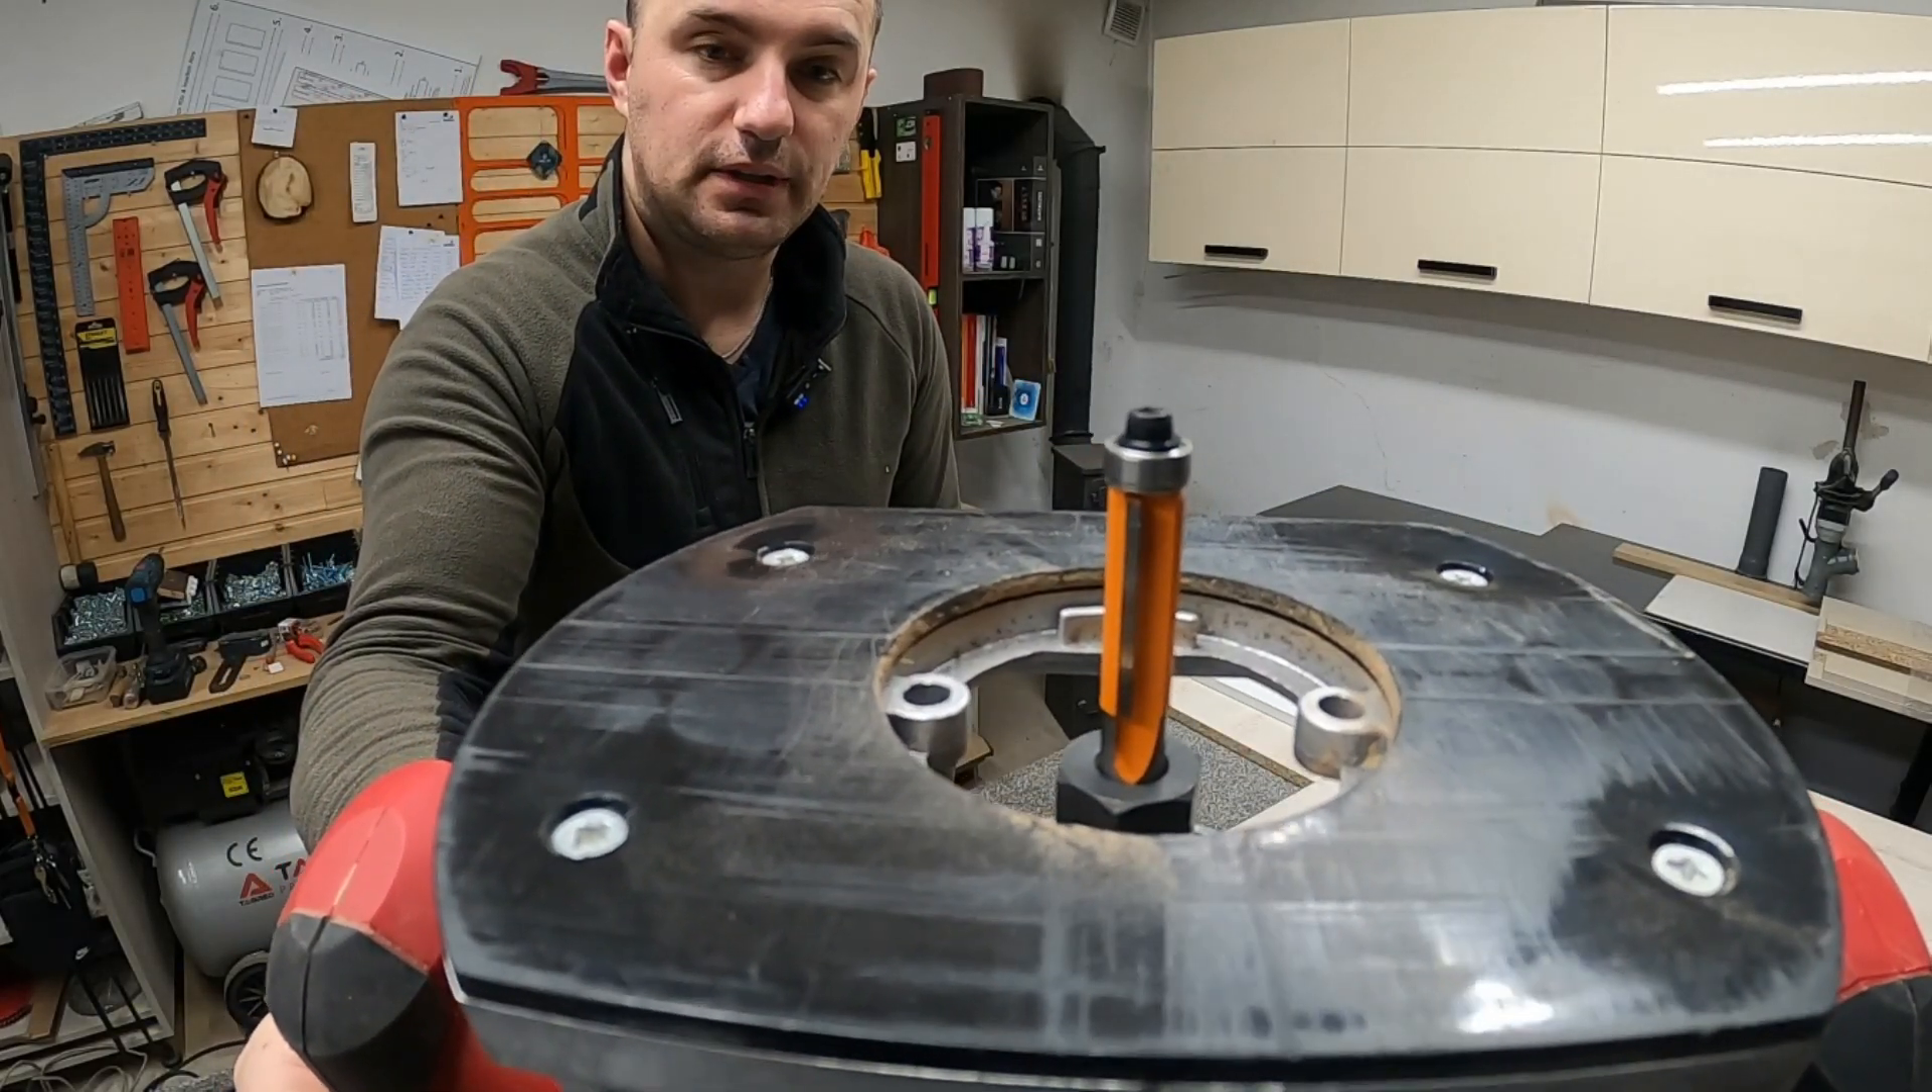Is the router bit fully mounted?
Yes.